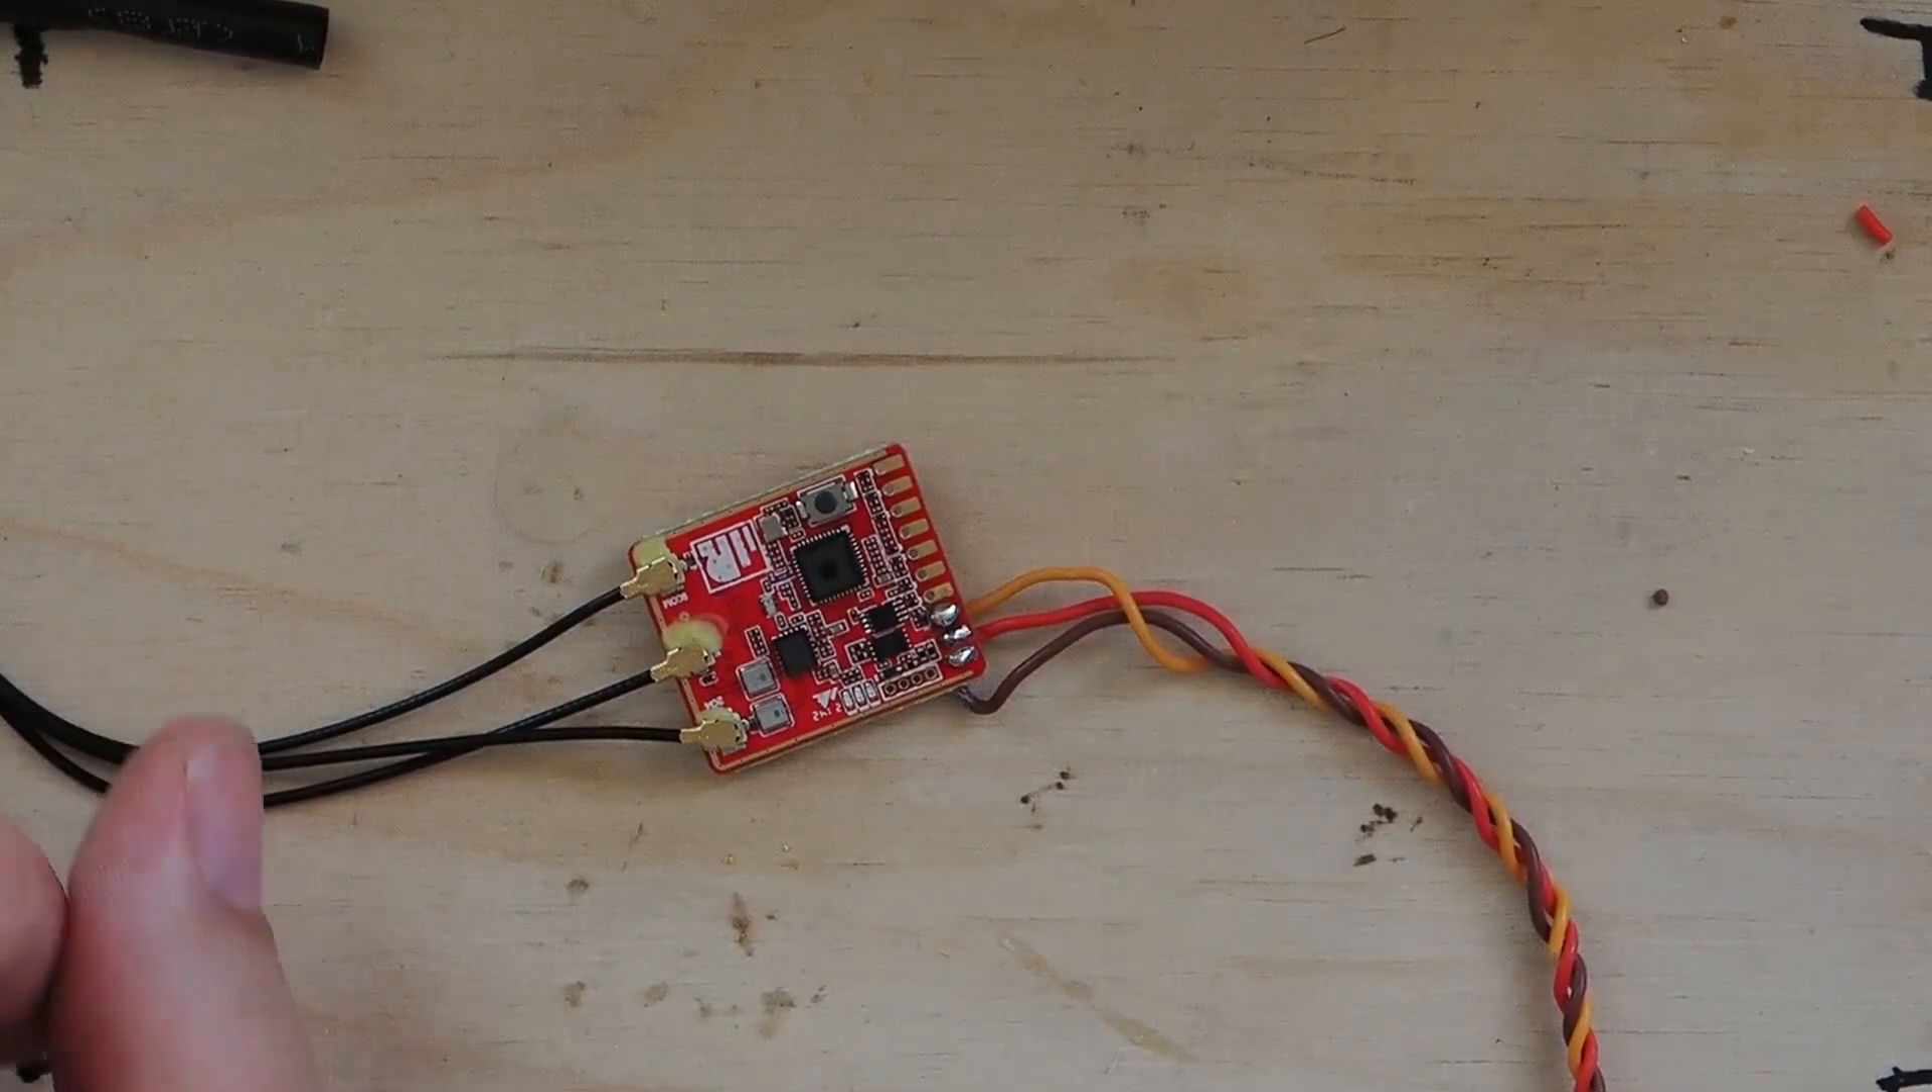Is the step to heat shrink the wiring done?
No.